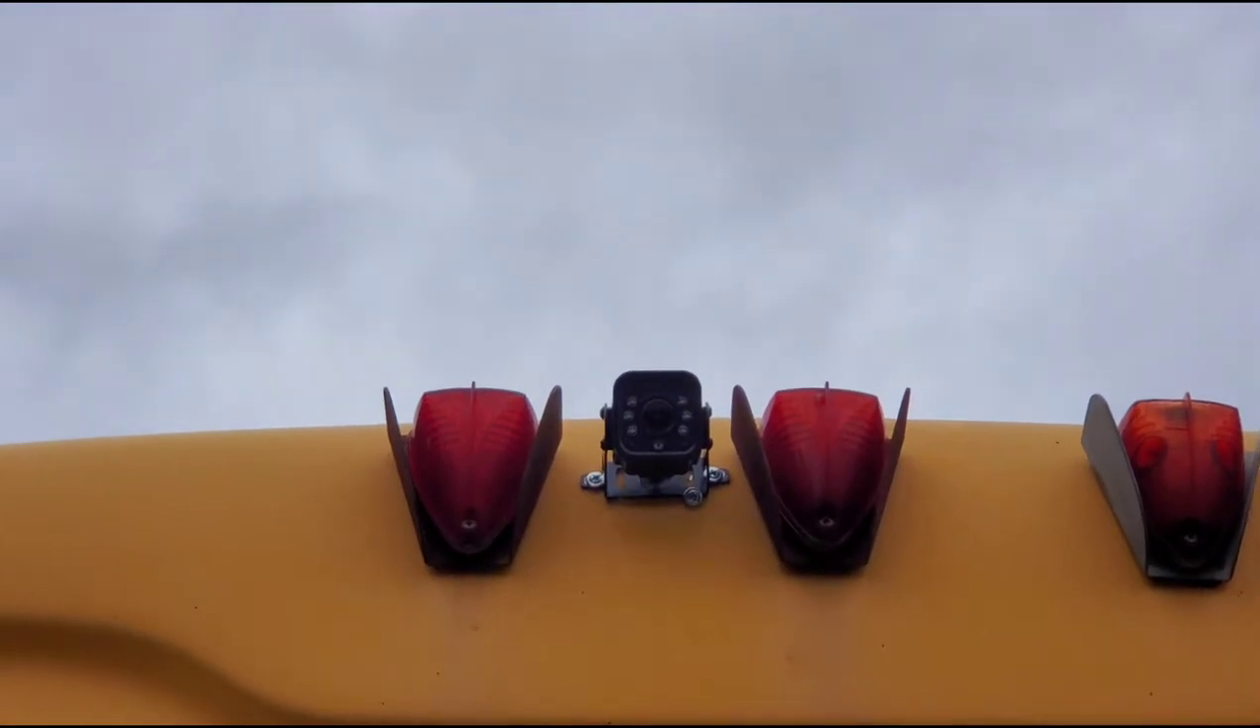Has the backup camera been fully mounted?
Yes.